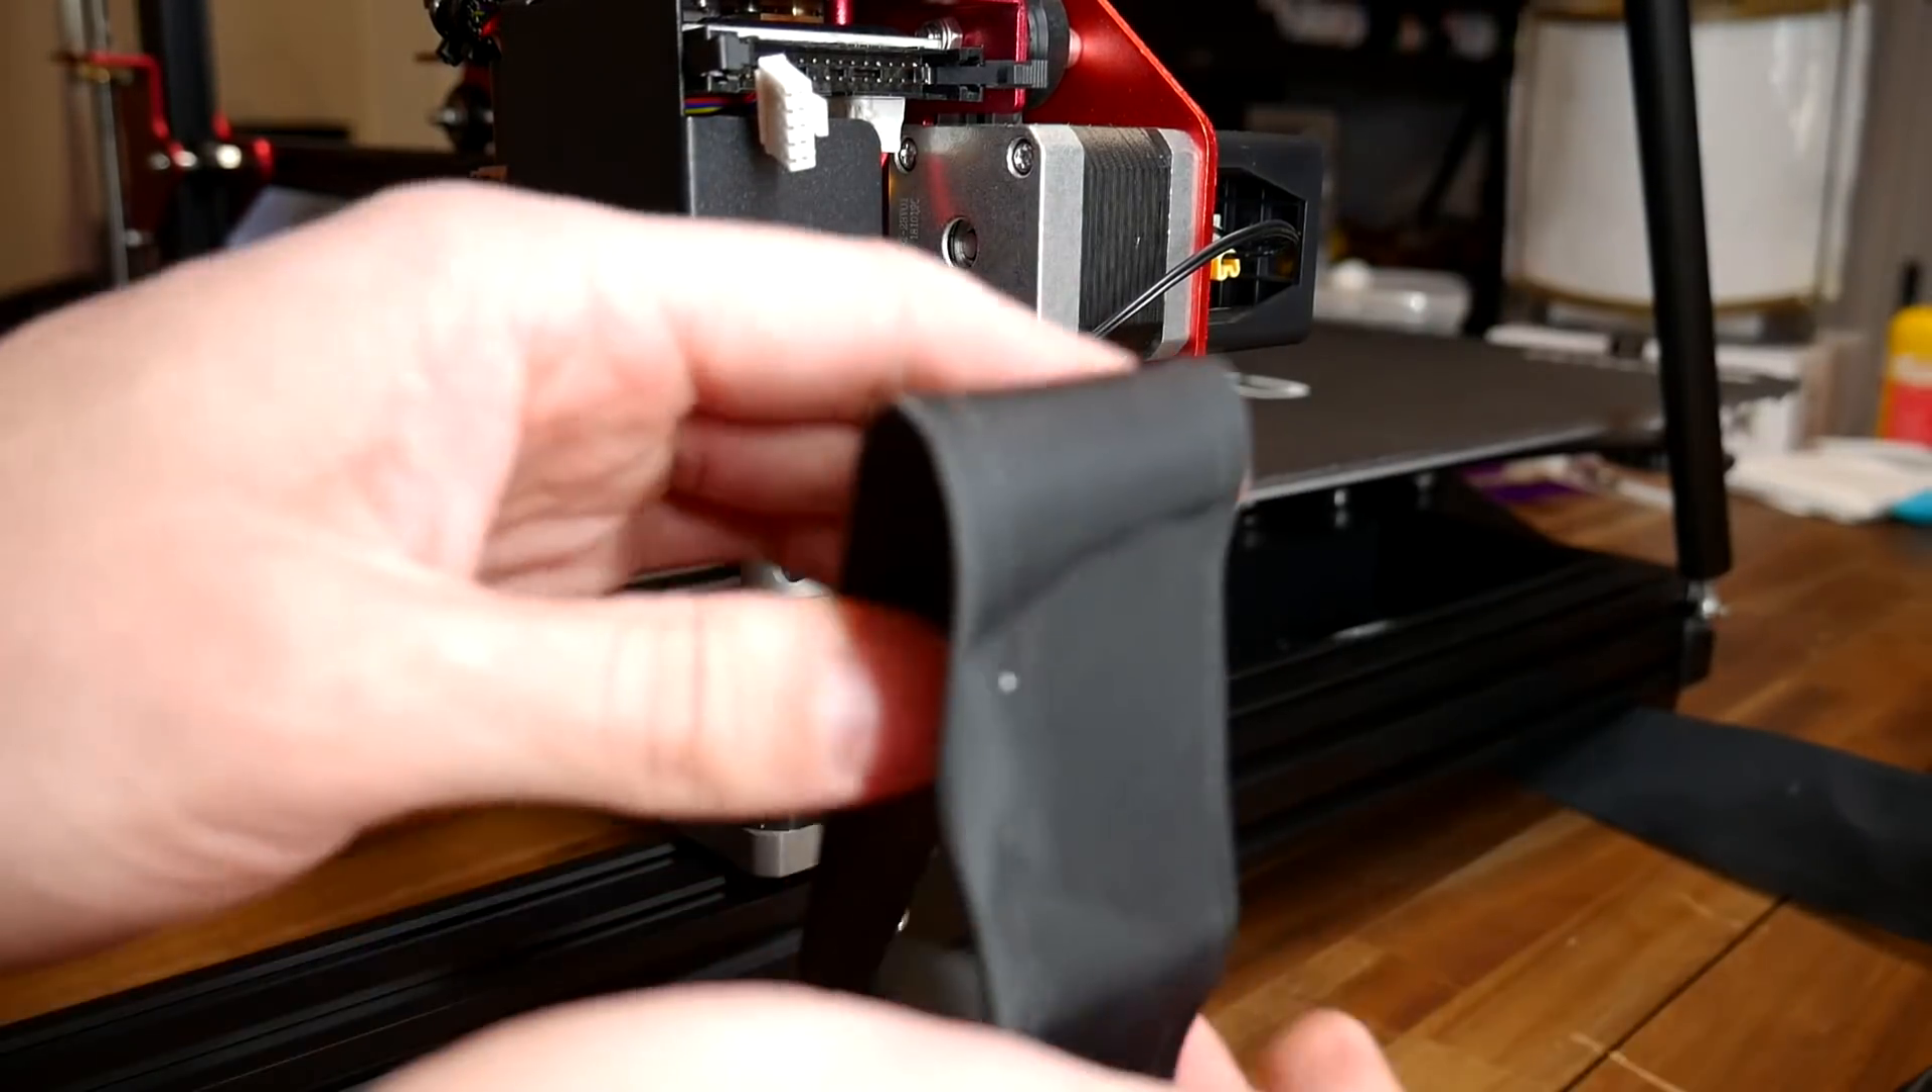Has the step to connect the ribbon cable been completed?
No.